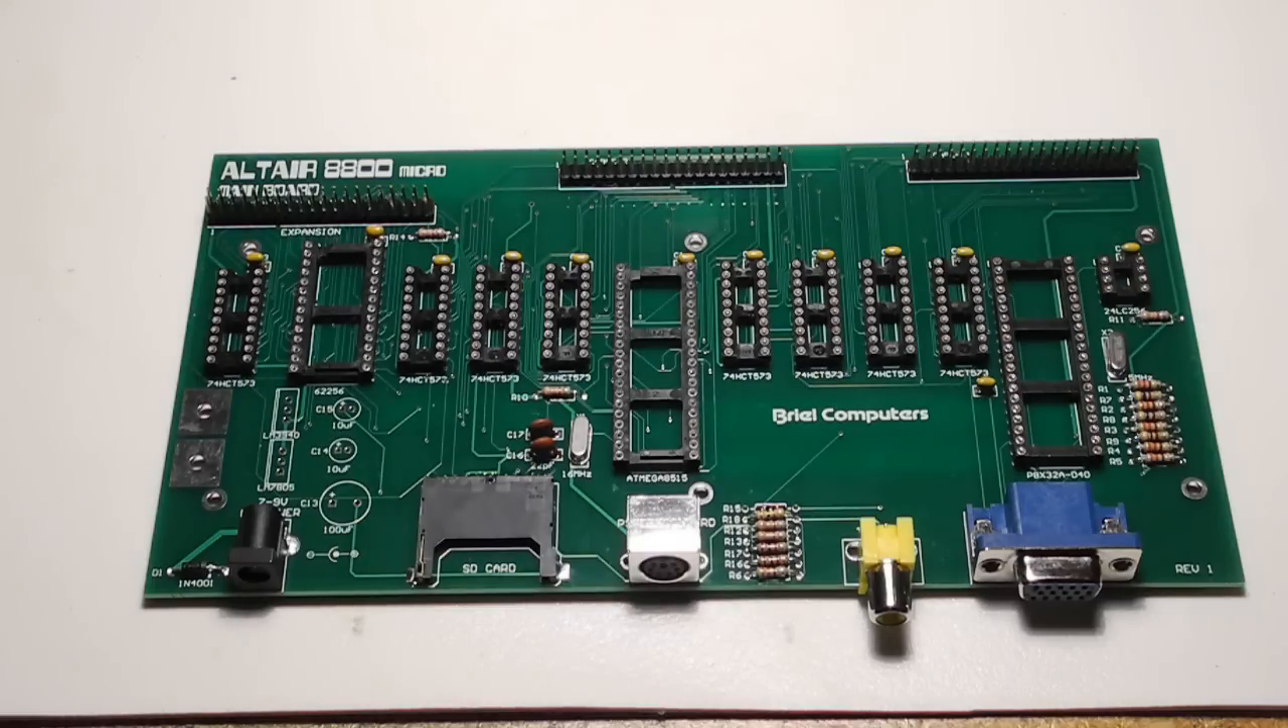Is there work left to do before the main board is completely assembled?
Yes.